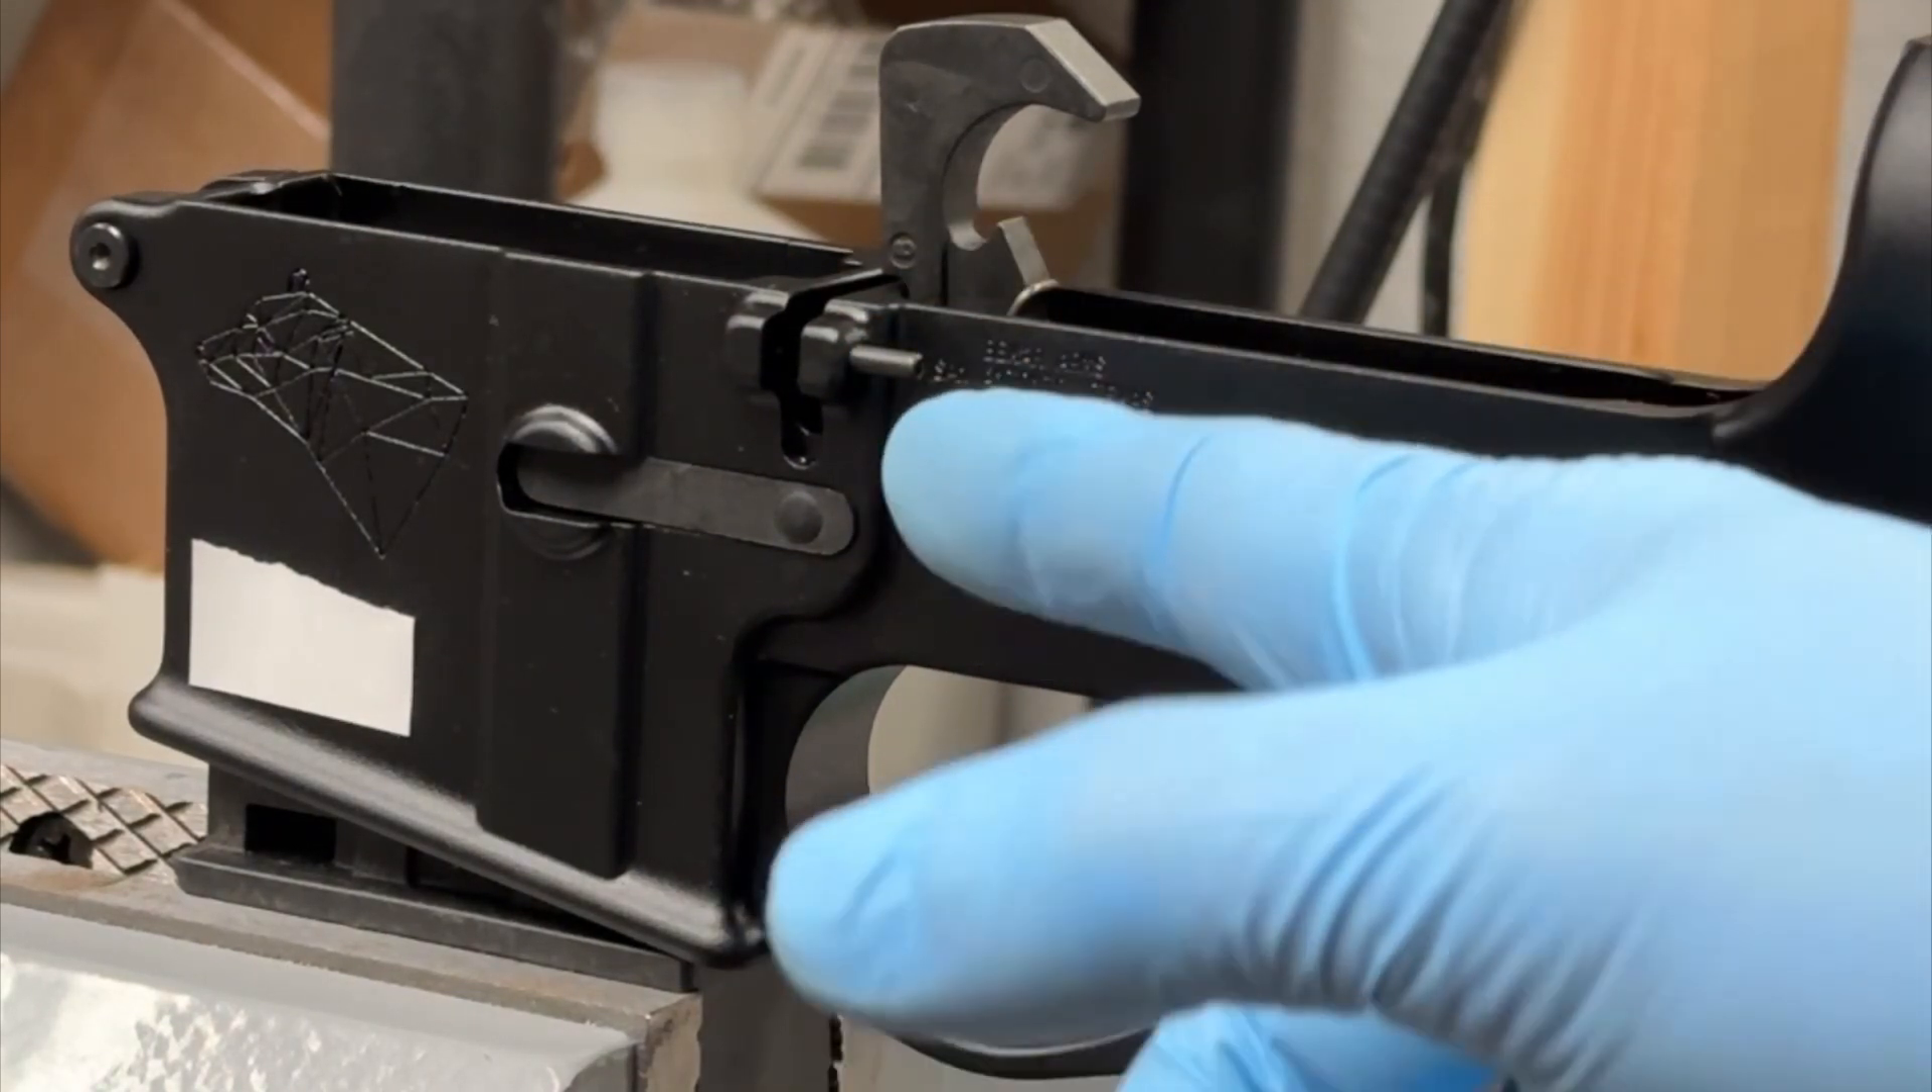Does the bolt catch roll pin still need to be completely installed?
Yes.